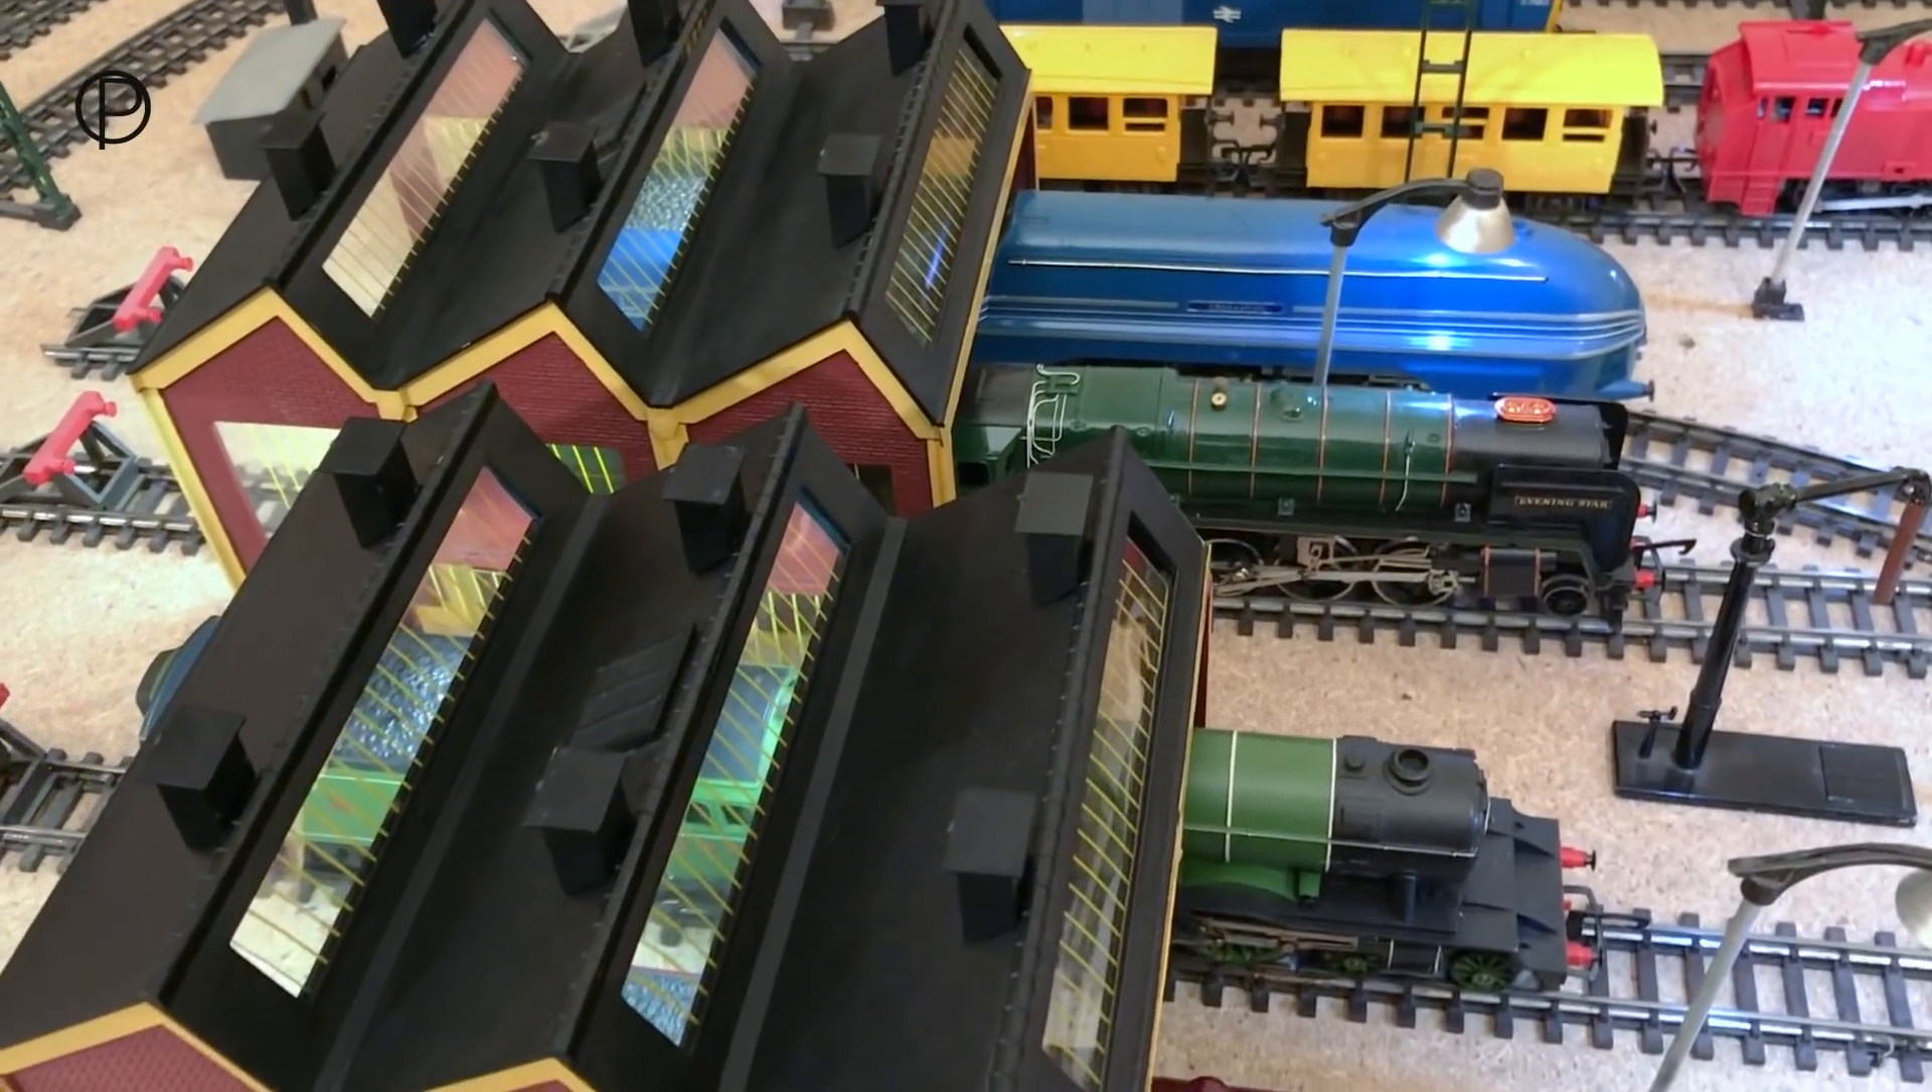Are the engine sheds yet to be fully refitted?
No.